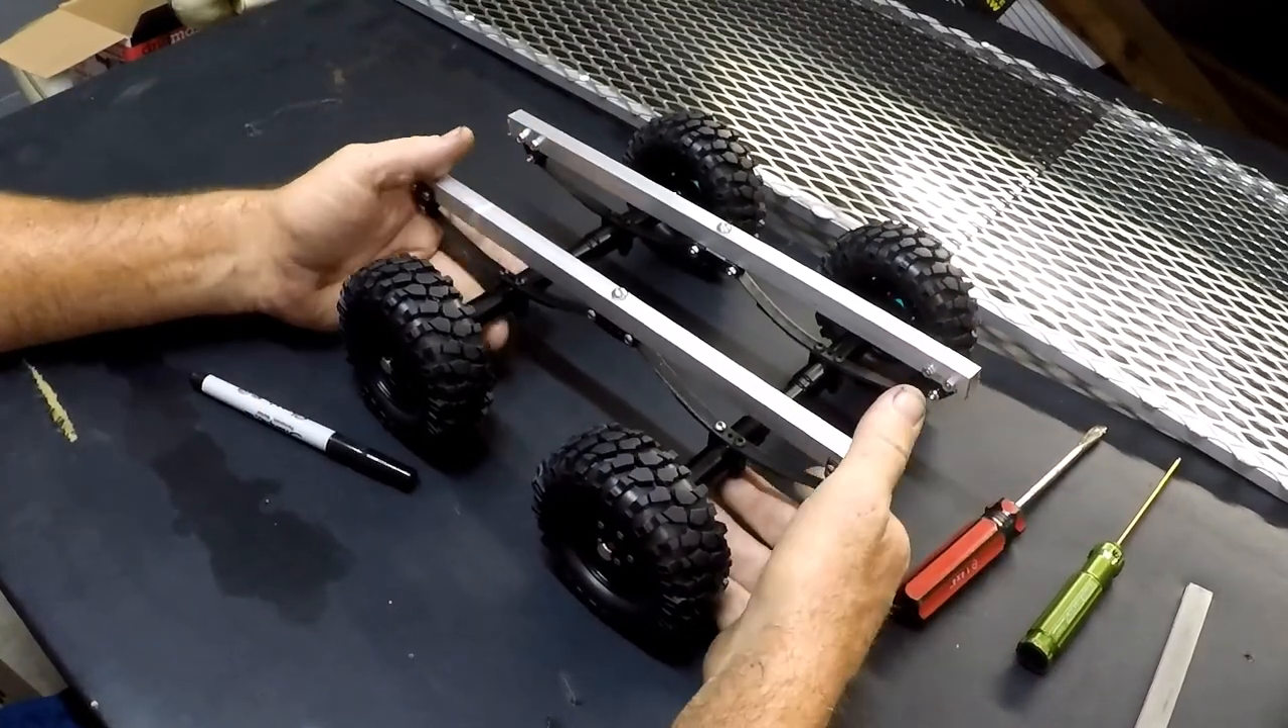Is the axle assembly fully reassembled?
Yes.